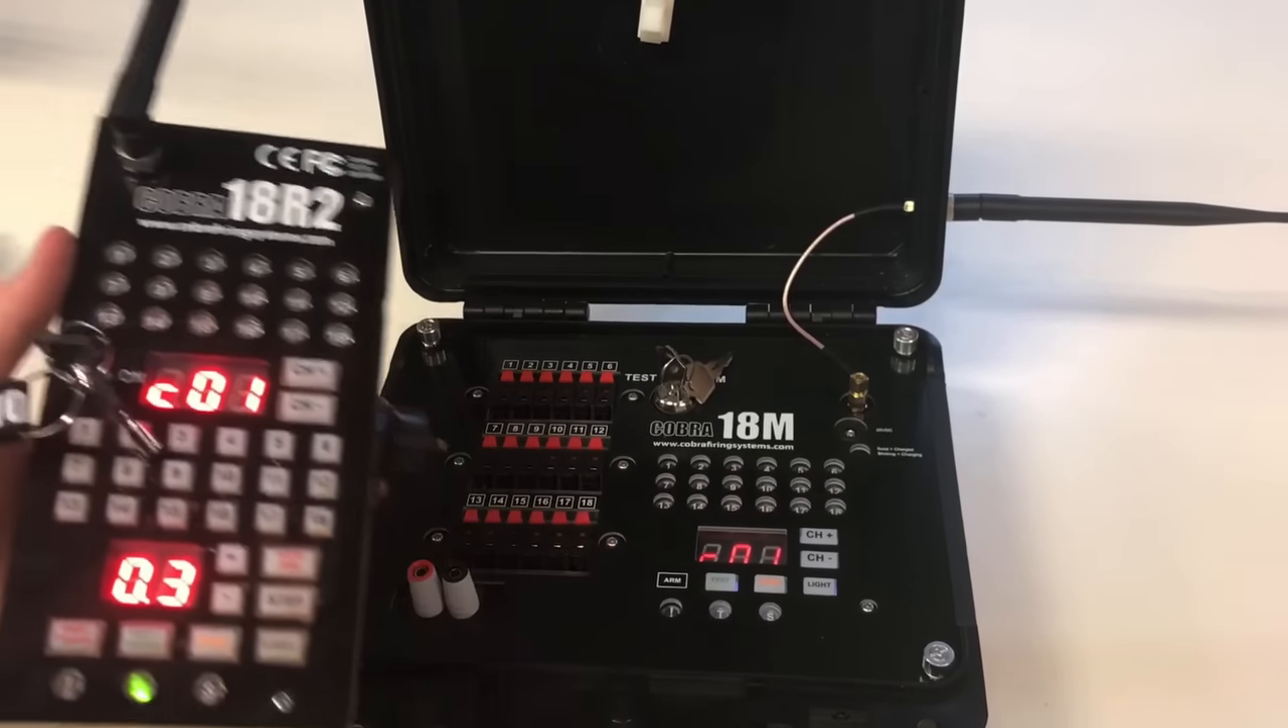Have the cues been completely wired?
No.